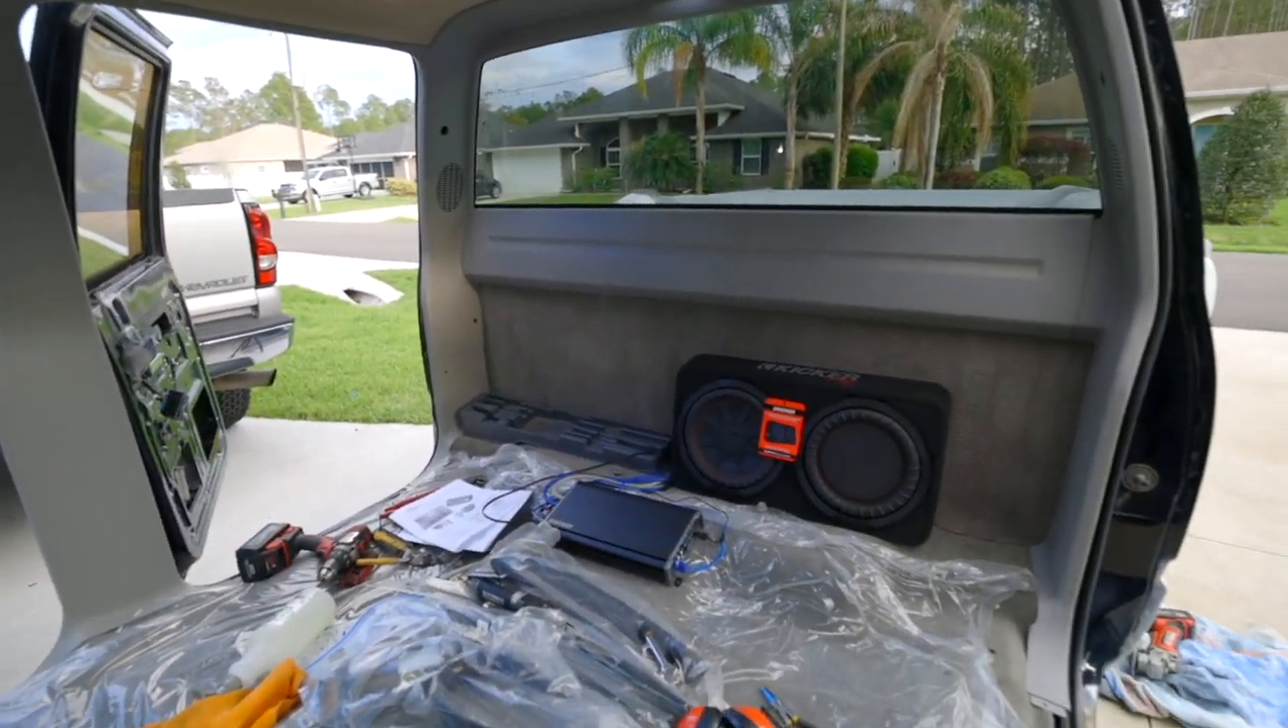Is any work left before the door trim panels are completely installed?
Yes.